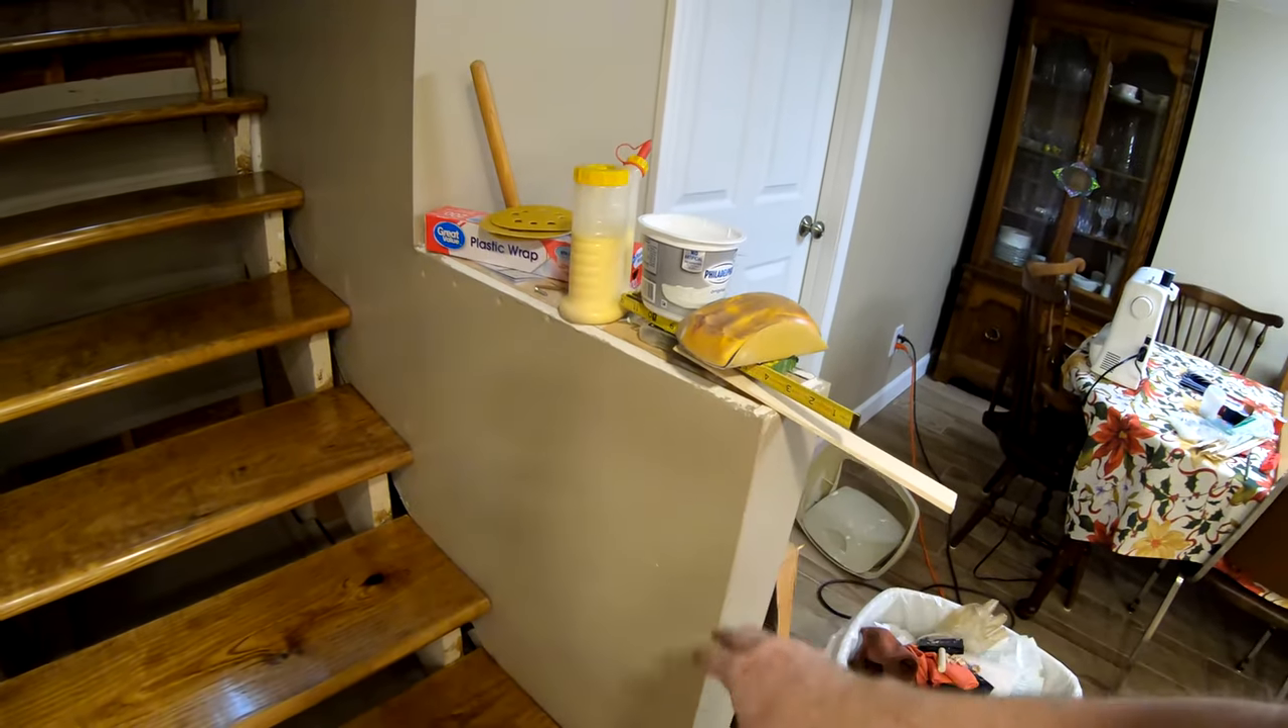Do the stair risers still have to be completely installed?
Yes.